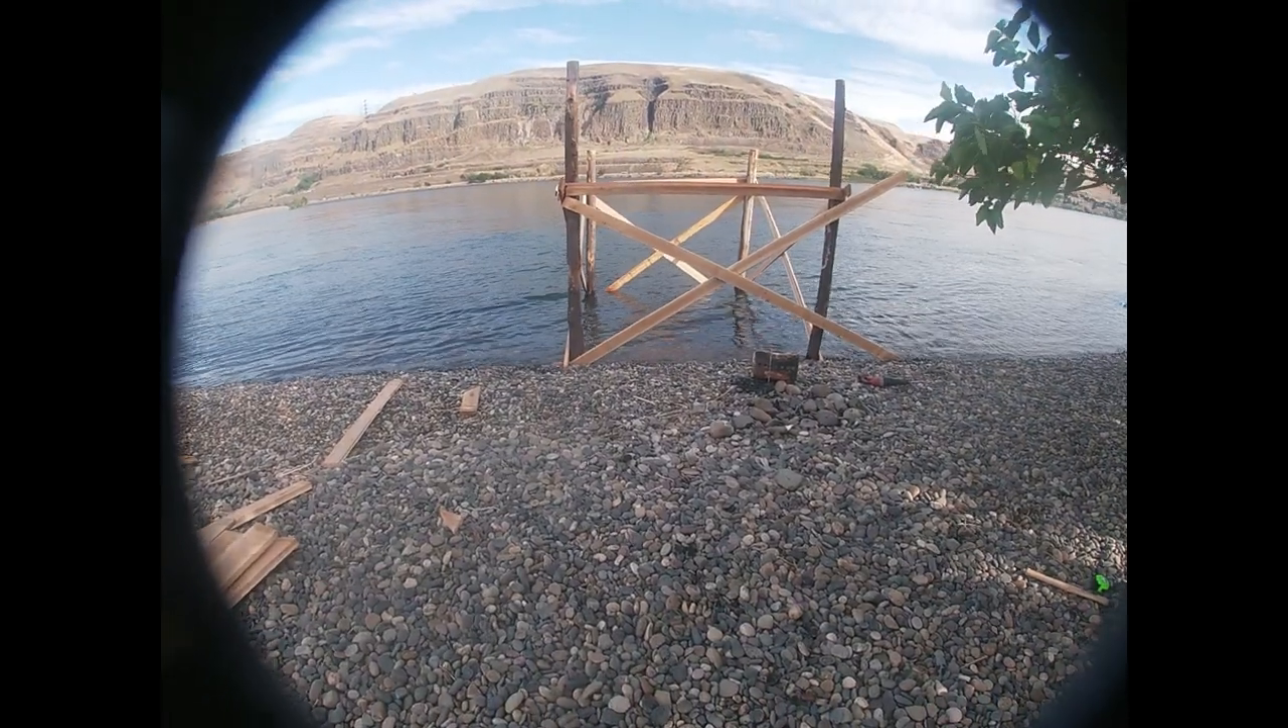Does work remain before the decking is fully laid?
Yes.